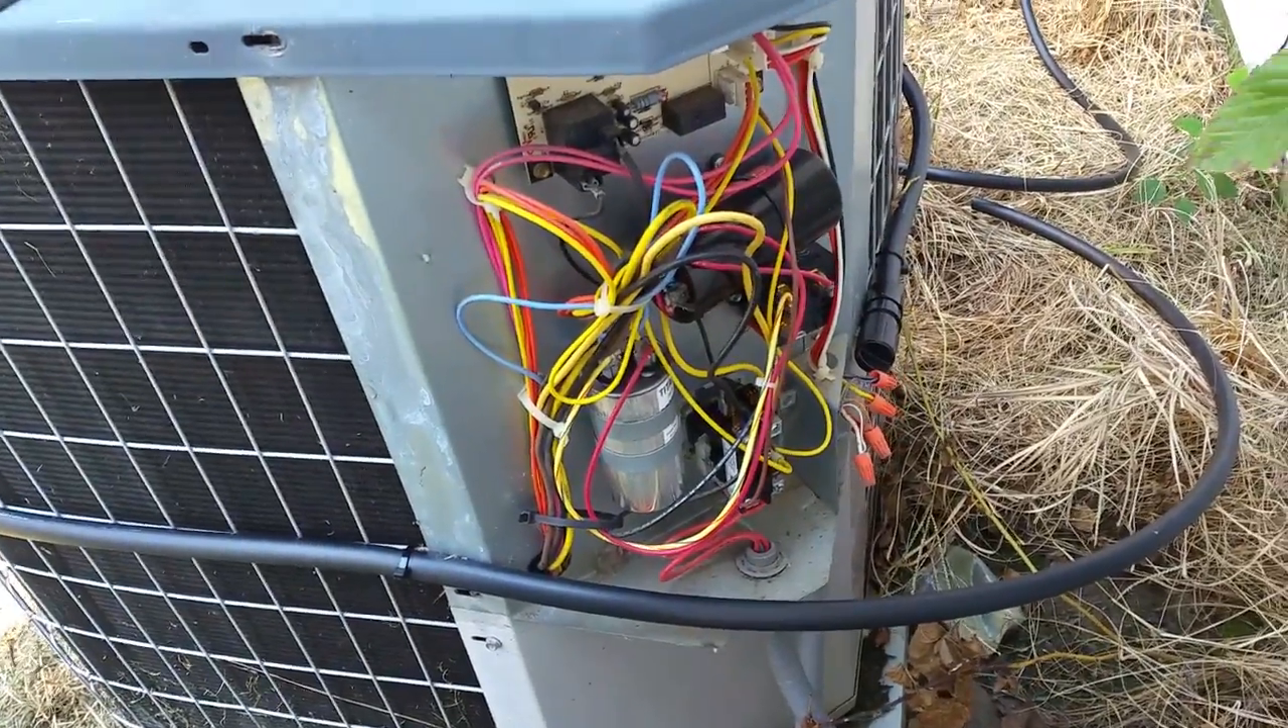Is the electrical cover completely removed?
Yes.